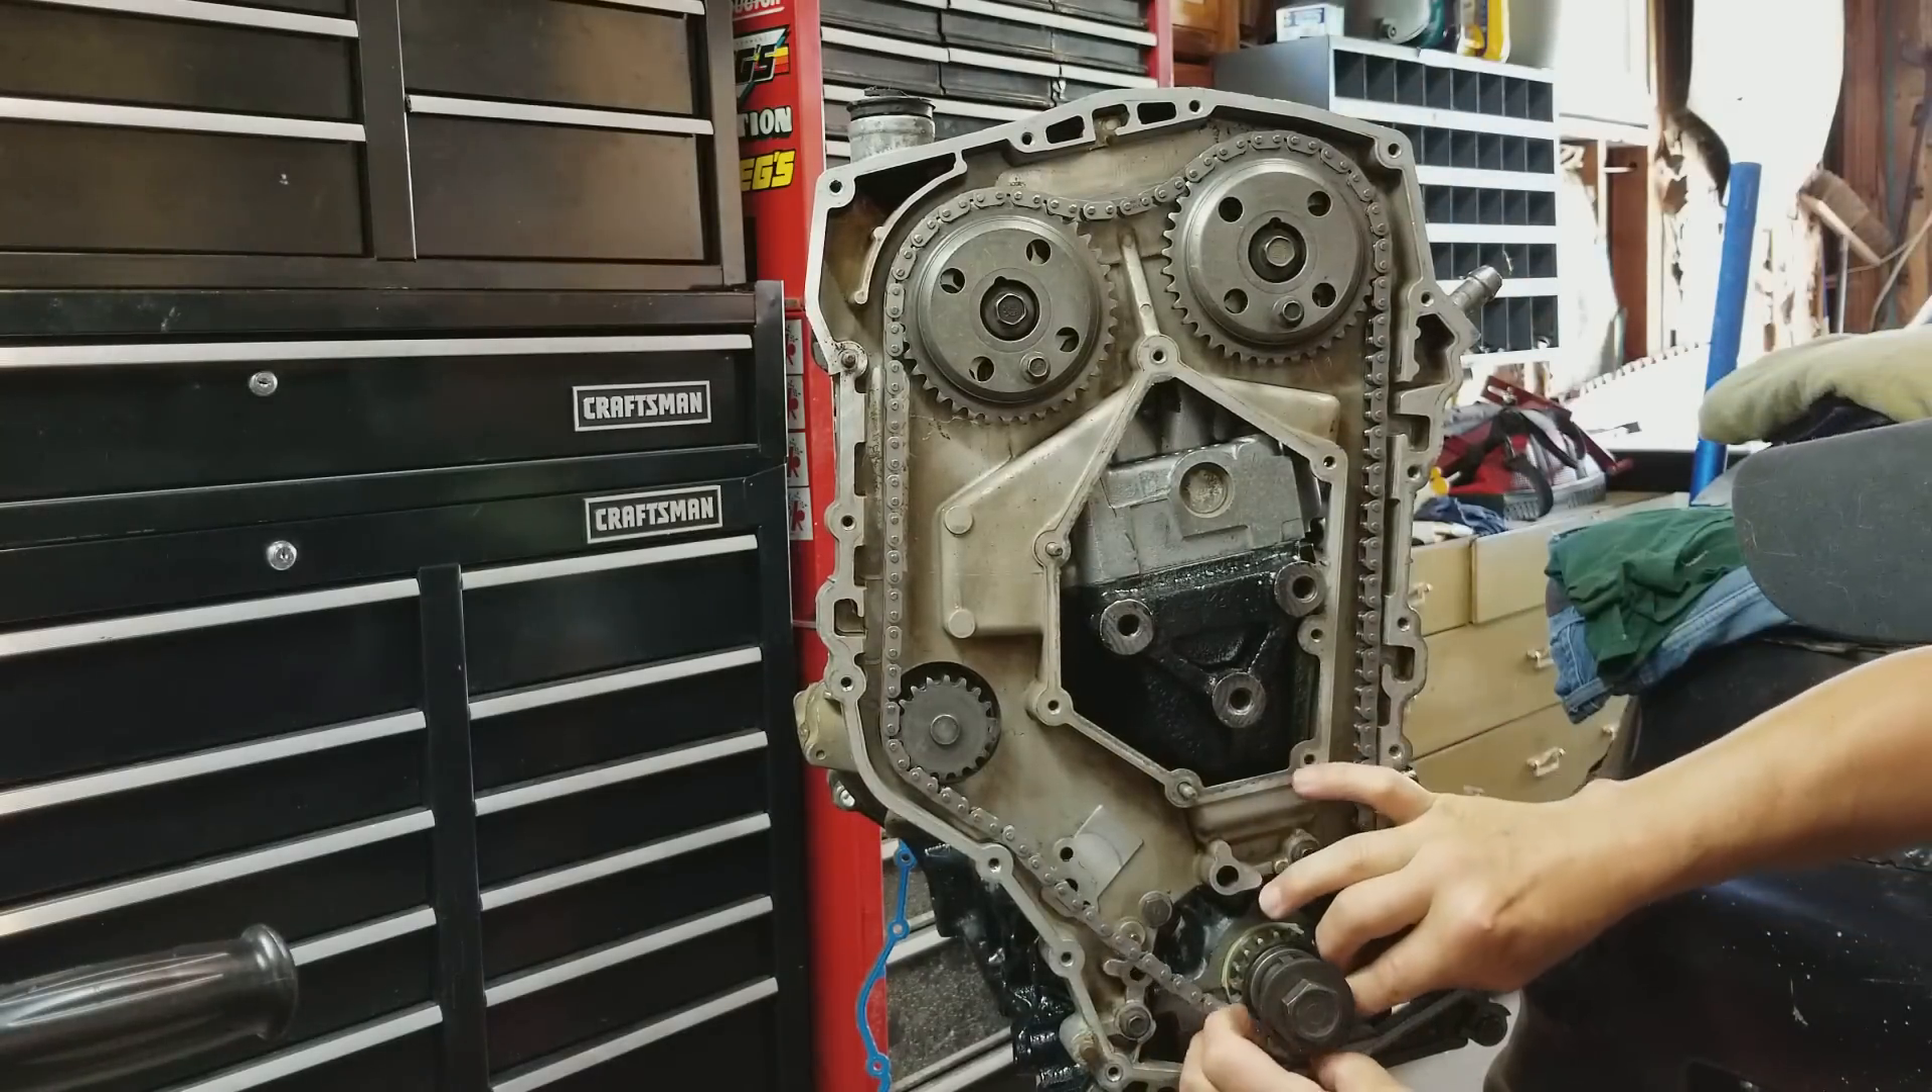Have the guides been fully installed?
No.